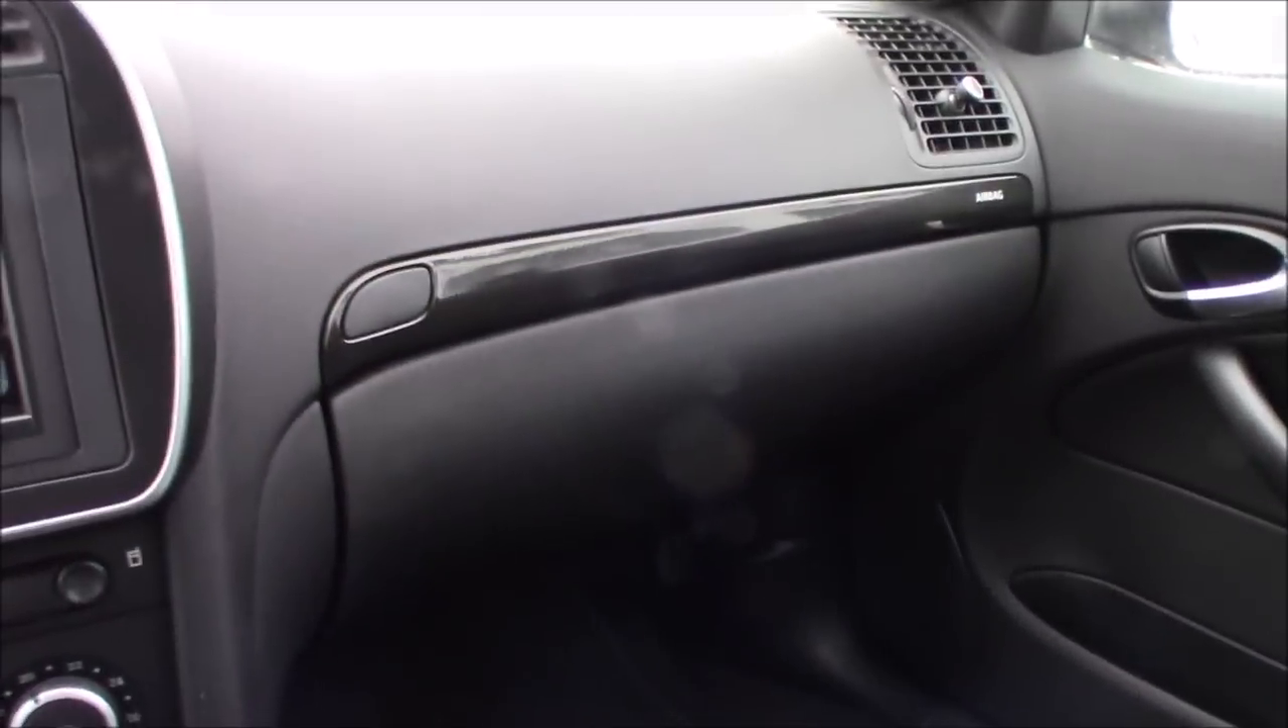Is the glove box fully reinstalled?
Yes.